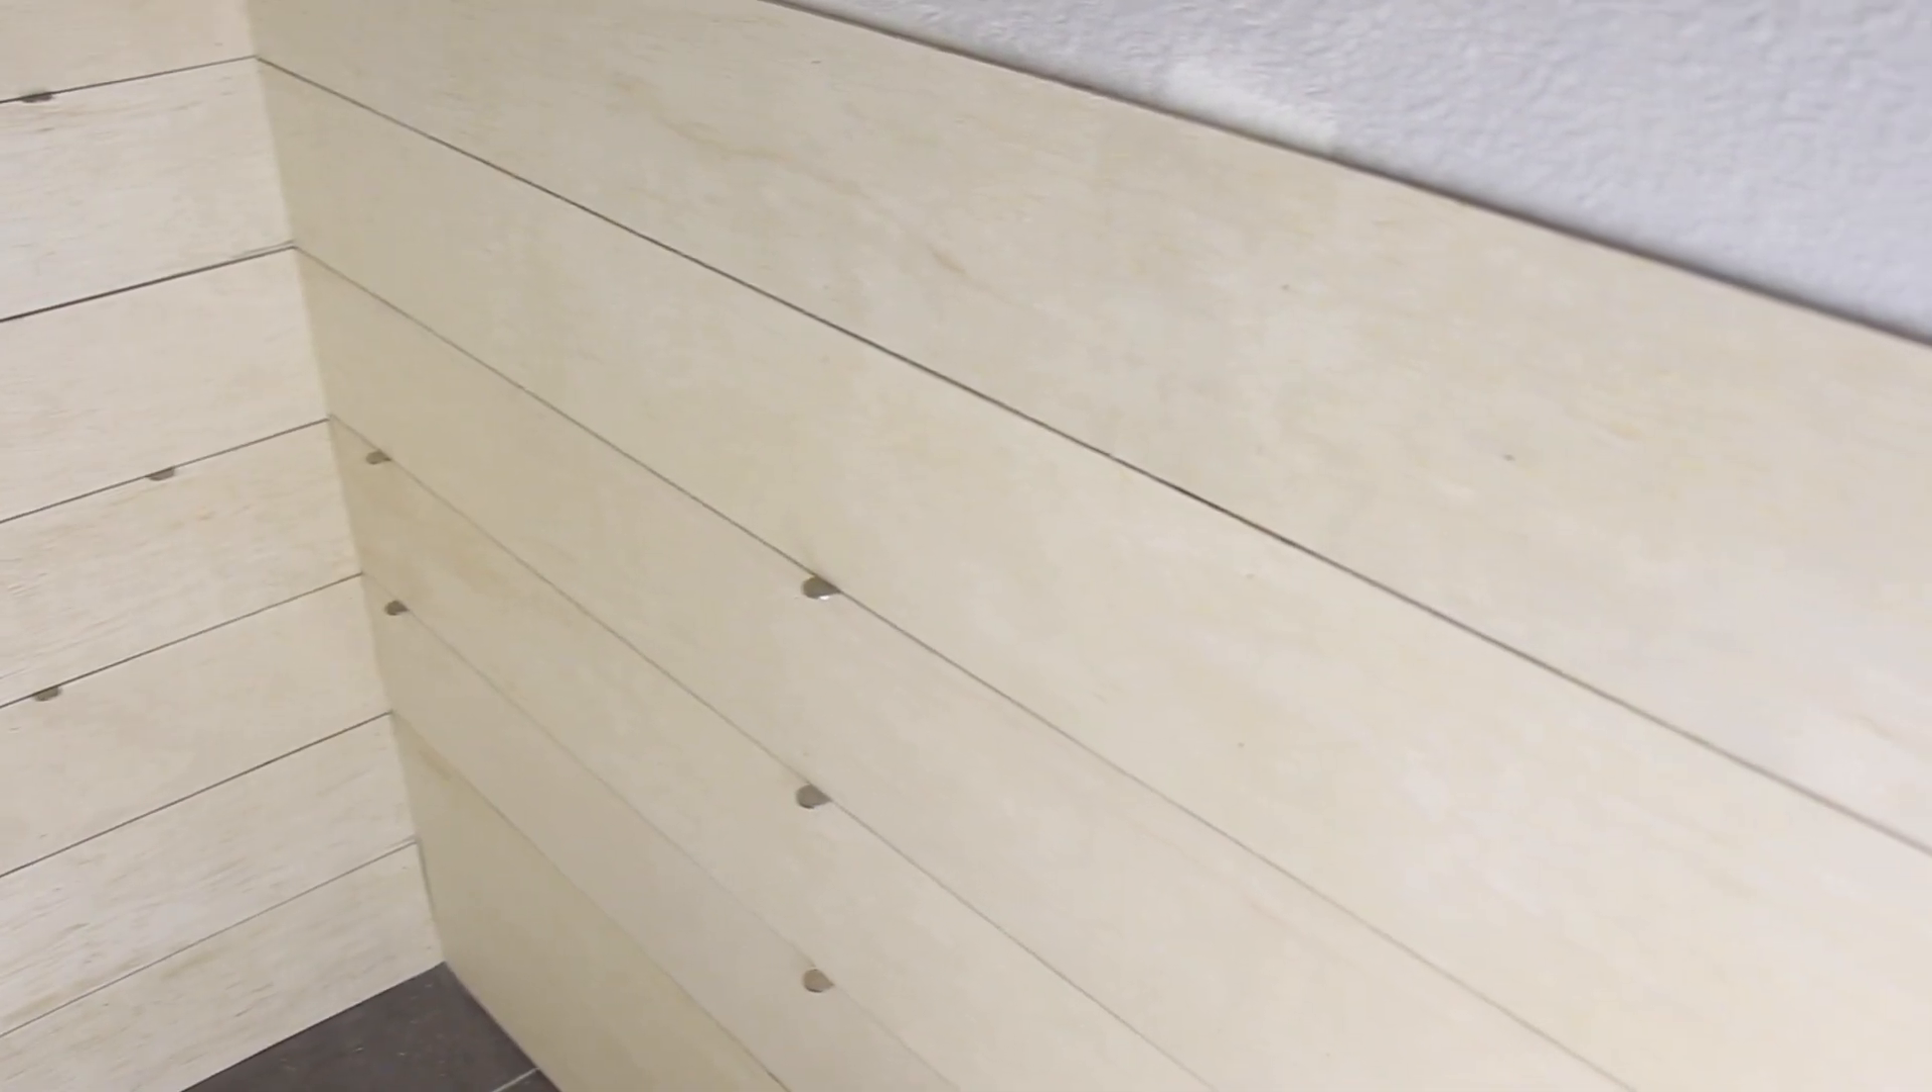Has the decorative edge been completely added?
No.